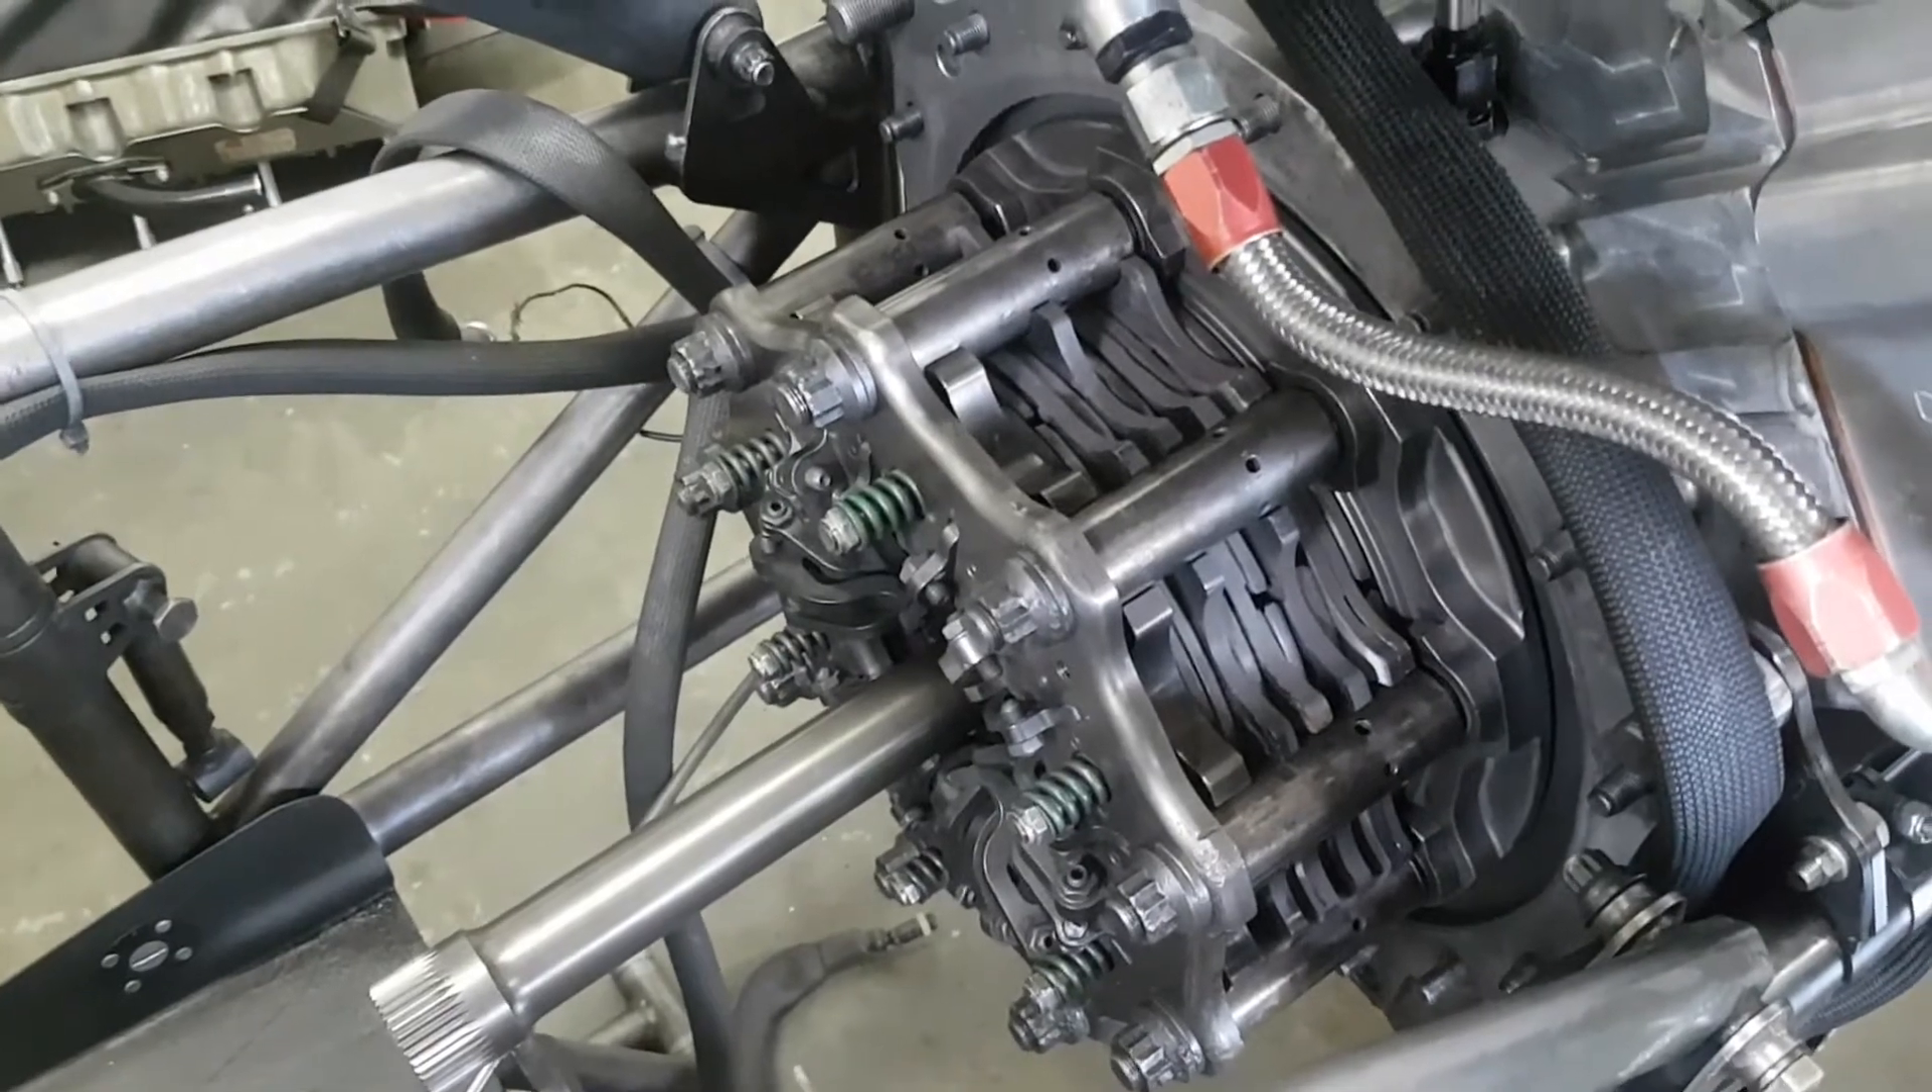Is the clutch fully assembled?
Yes.